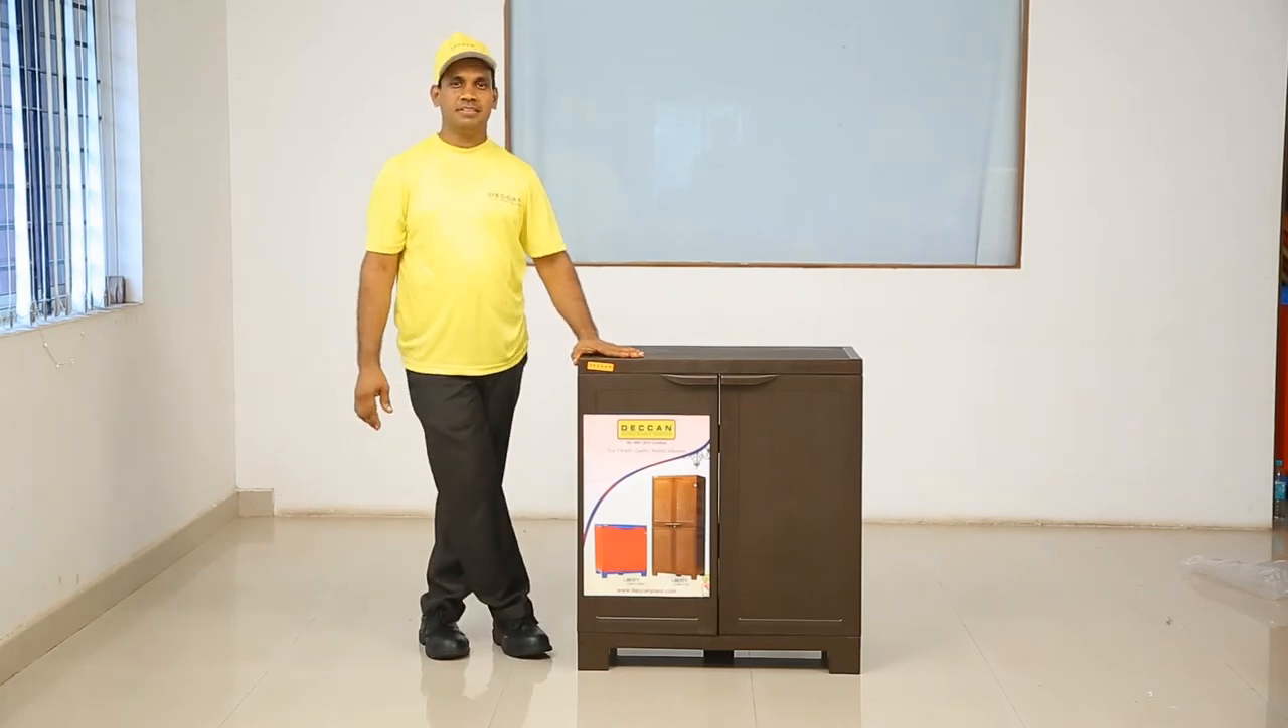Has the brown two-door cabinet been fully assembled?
Yes.